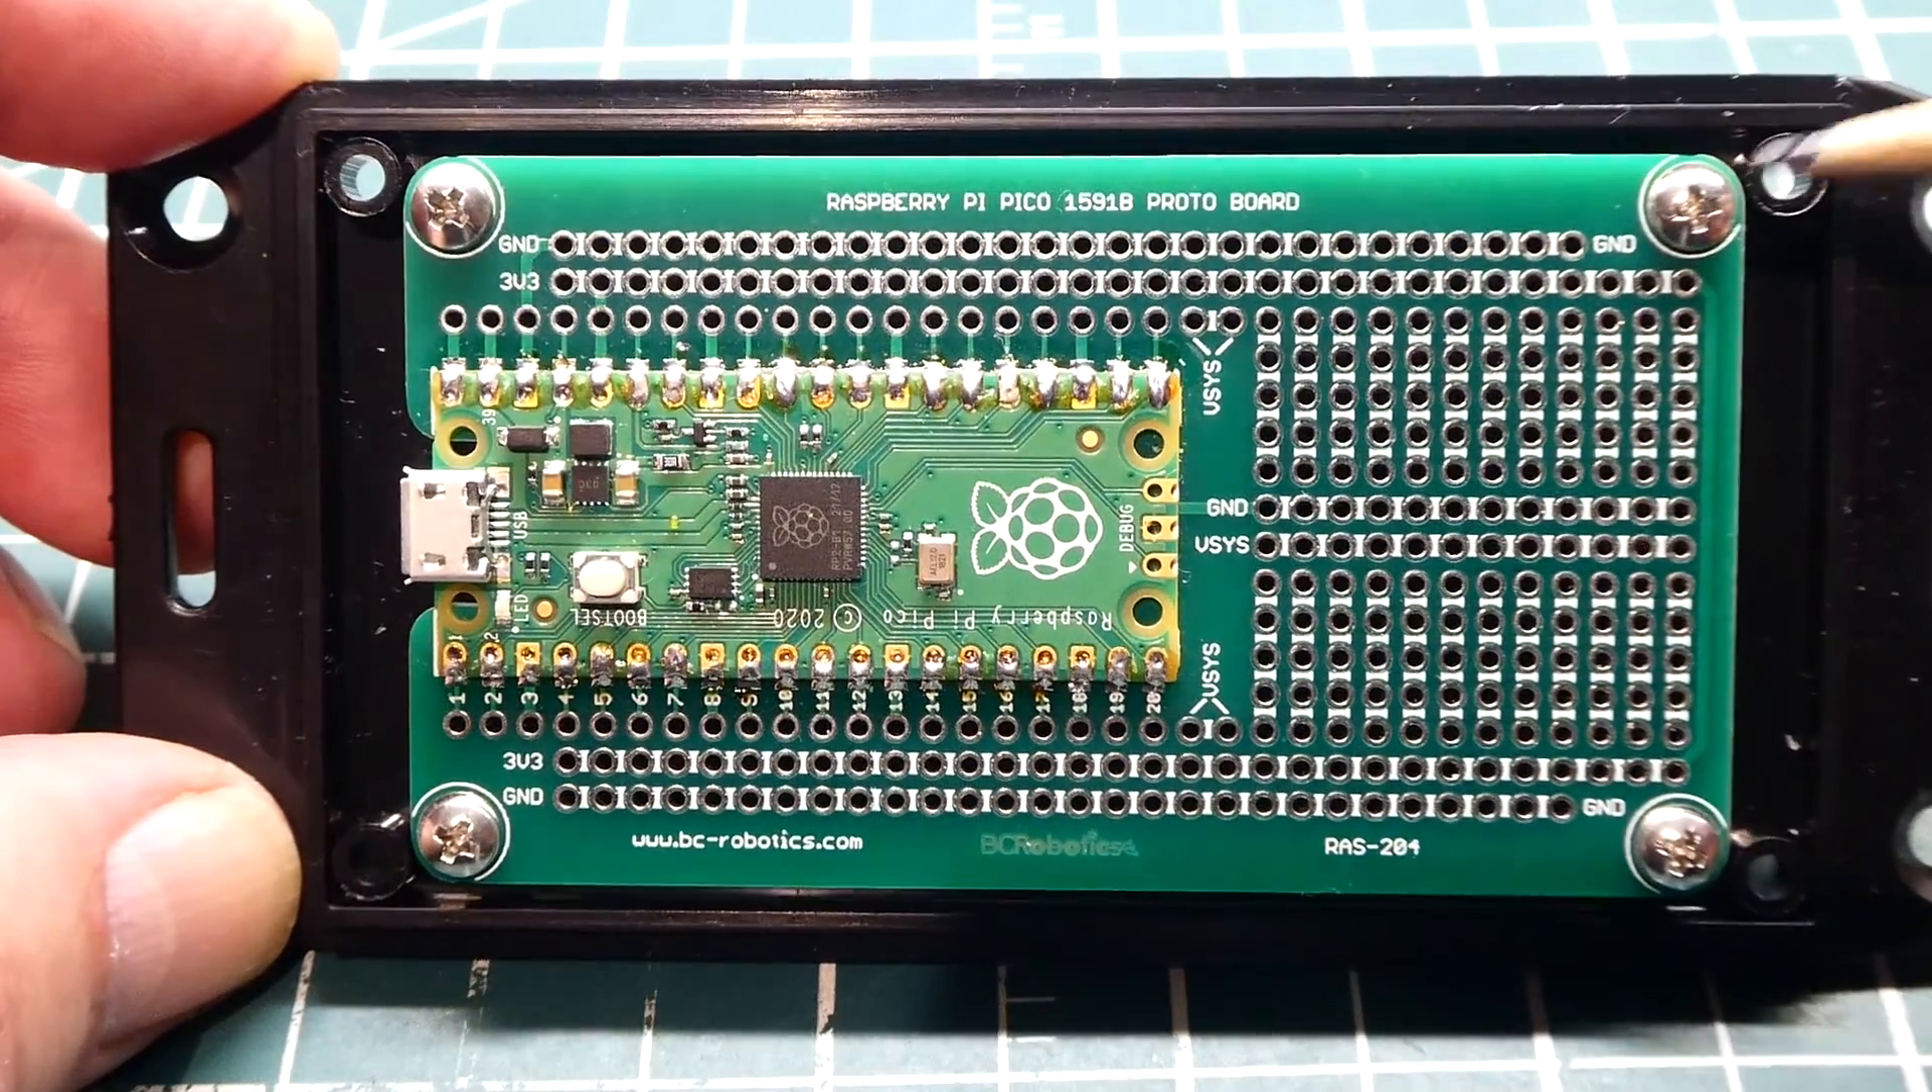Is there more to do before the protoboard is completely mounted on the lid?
No.